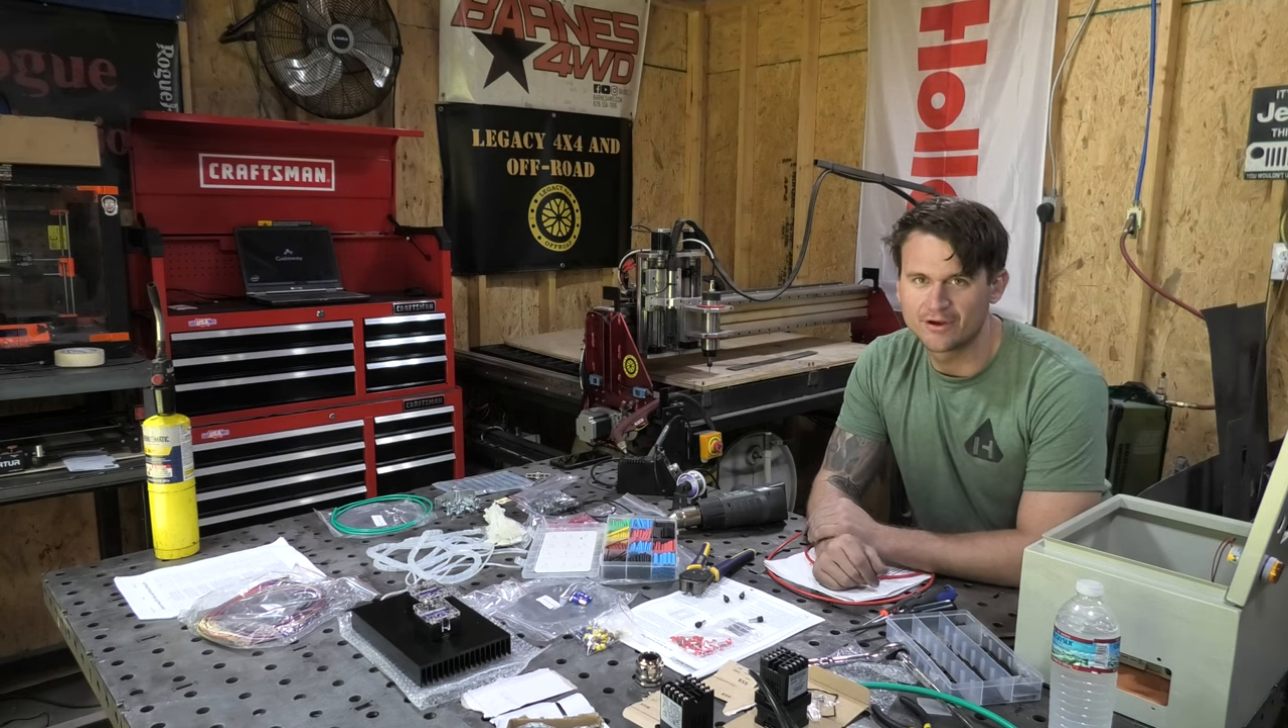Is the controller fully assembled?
No.